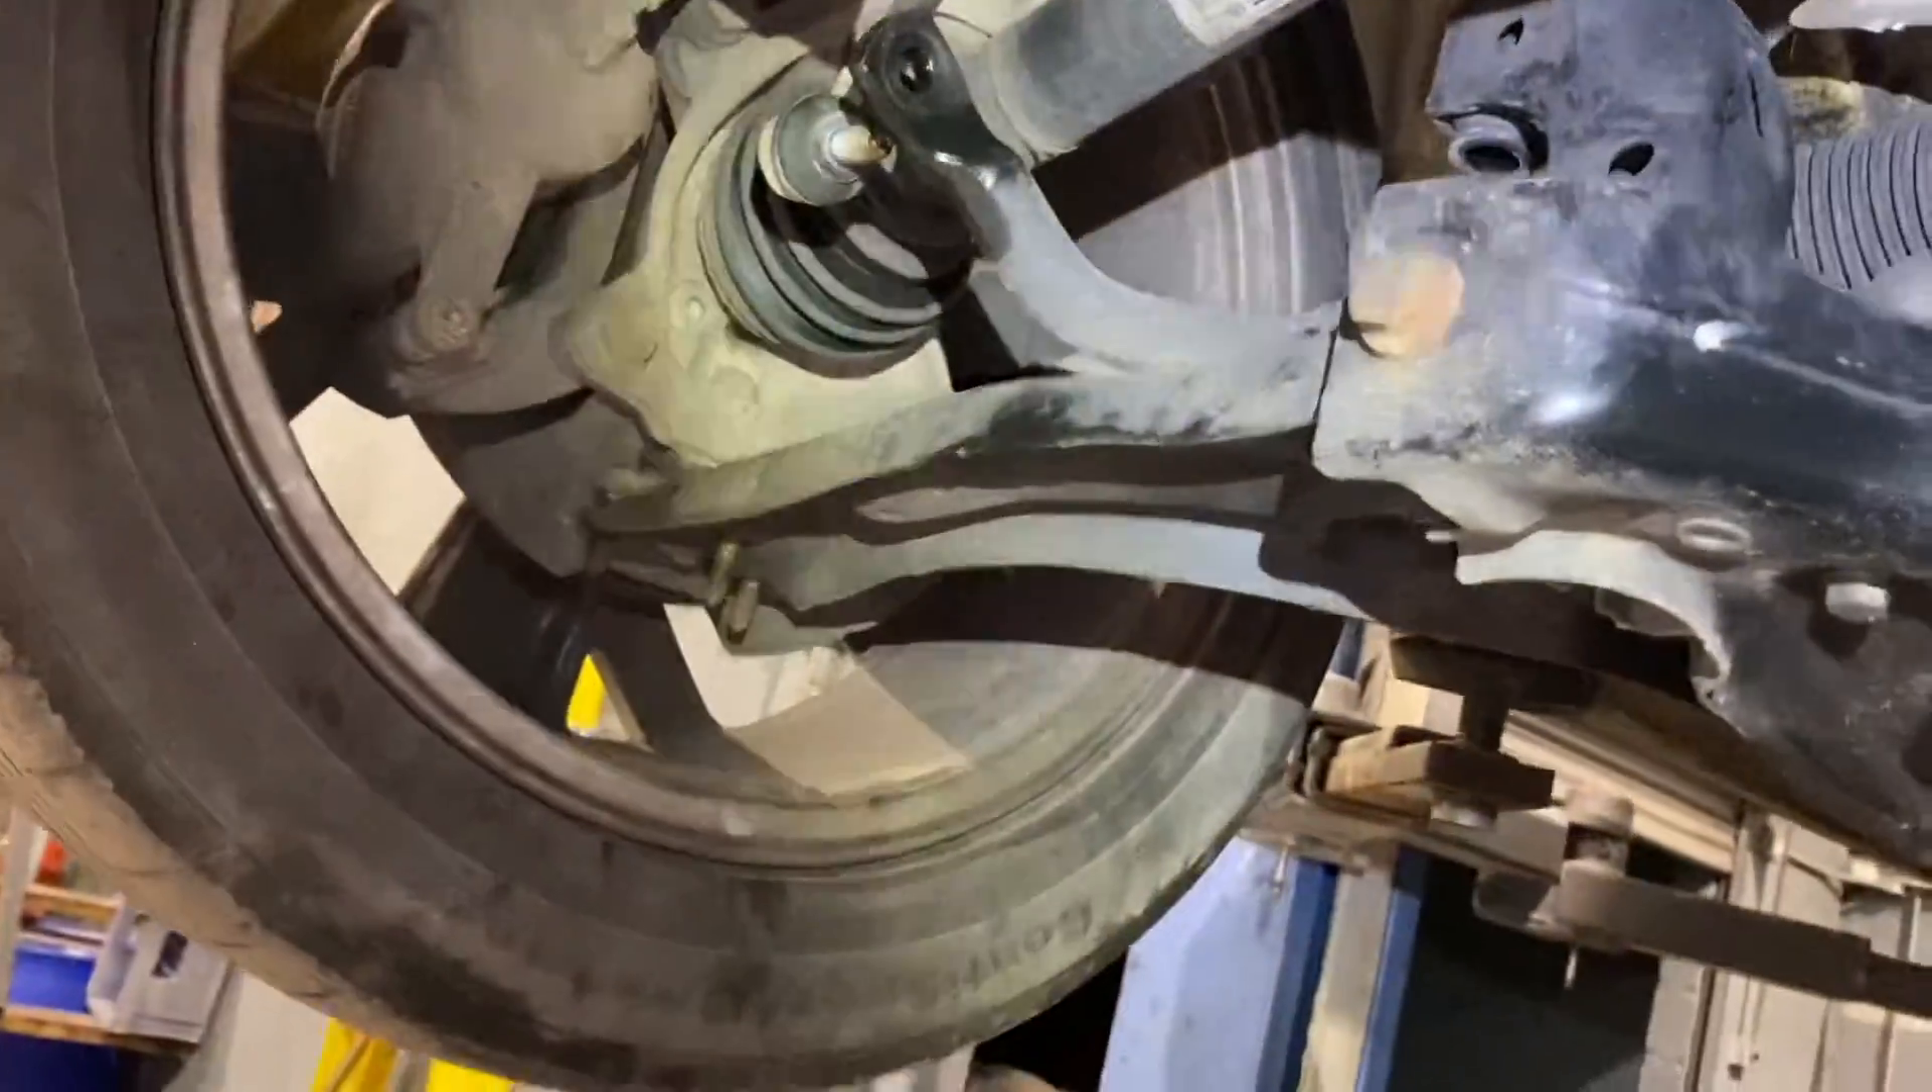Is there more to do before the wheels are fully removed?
Yes.